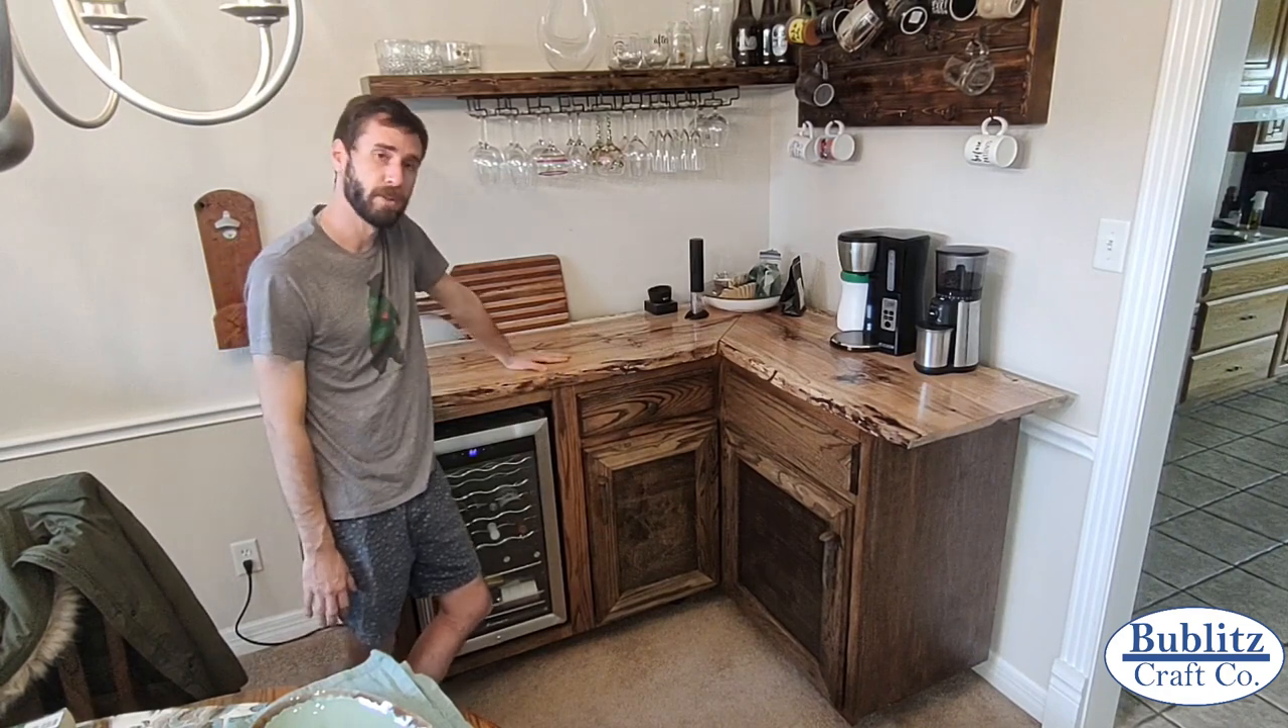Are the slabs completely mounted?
Yes.